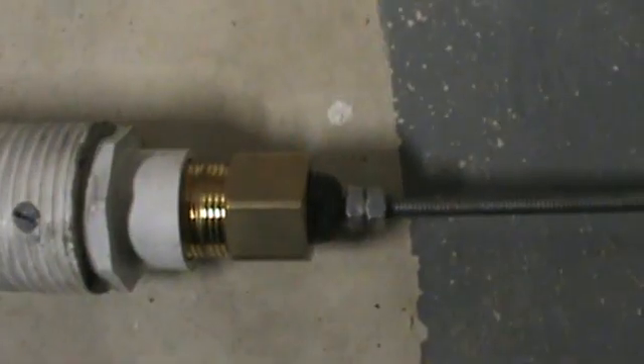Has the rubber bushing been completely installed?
Yes.